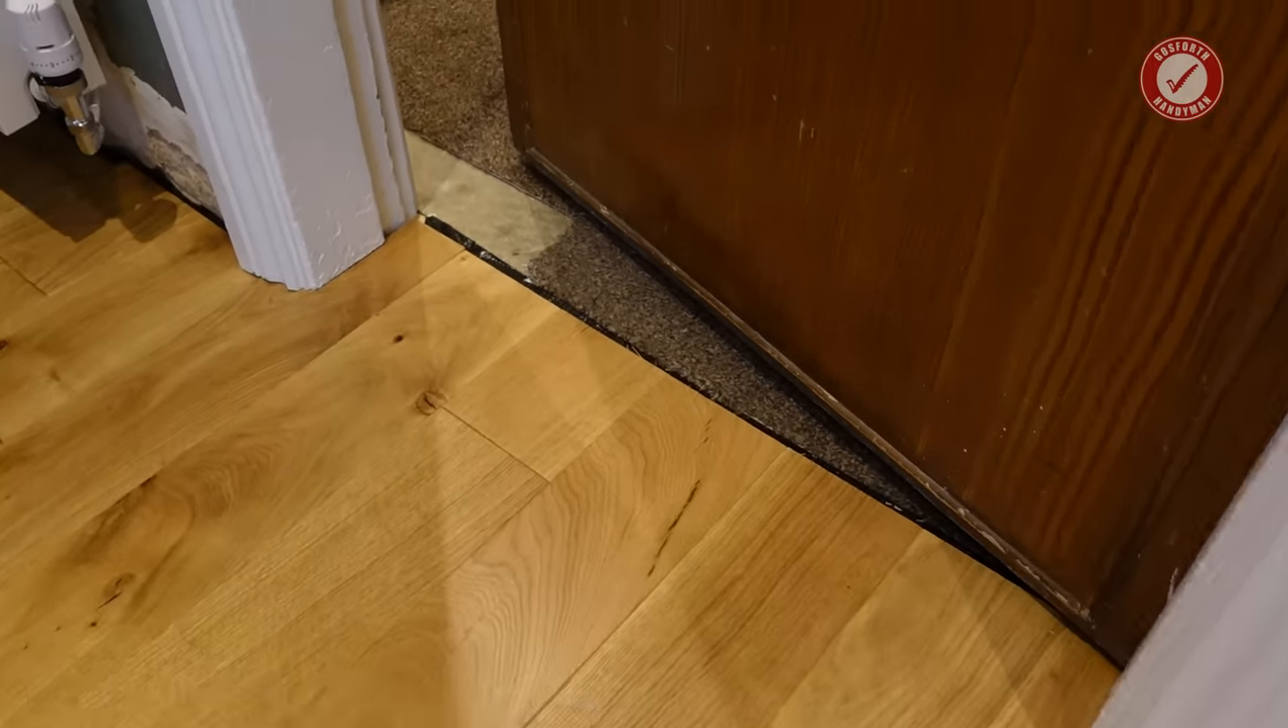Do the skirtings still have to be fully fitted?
Yes.